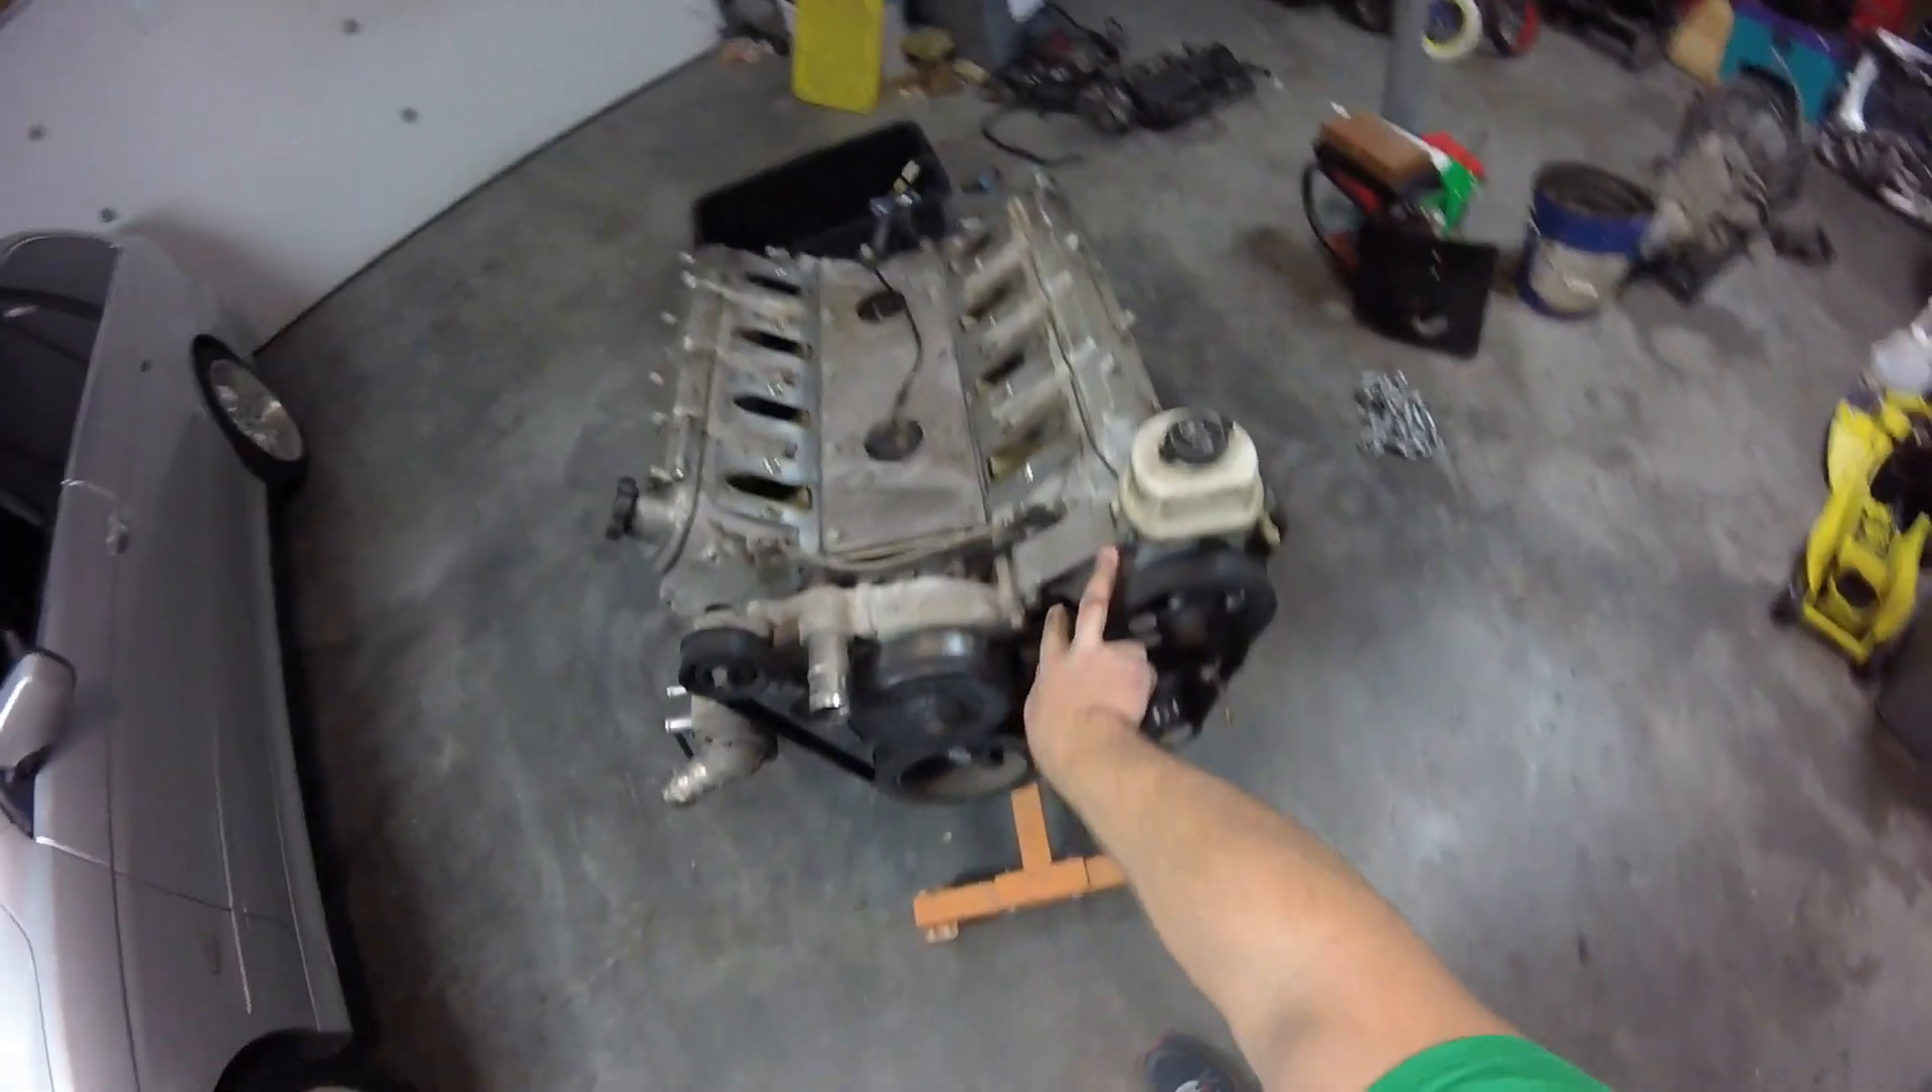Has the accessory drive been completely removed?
No.